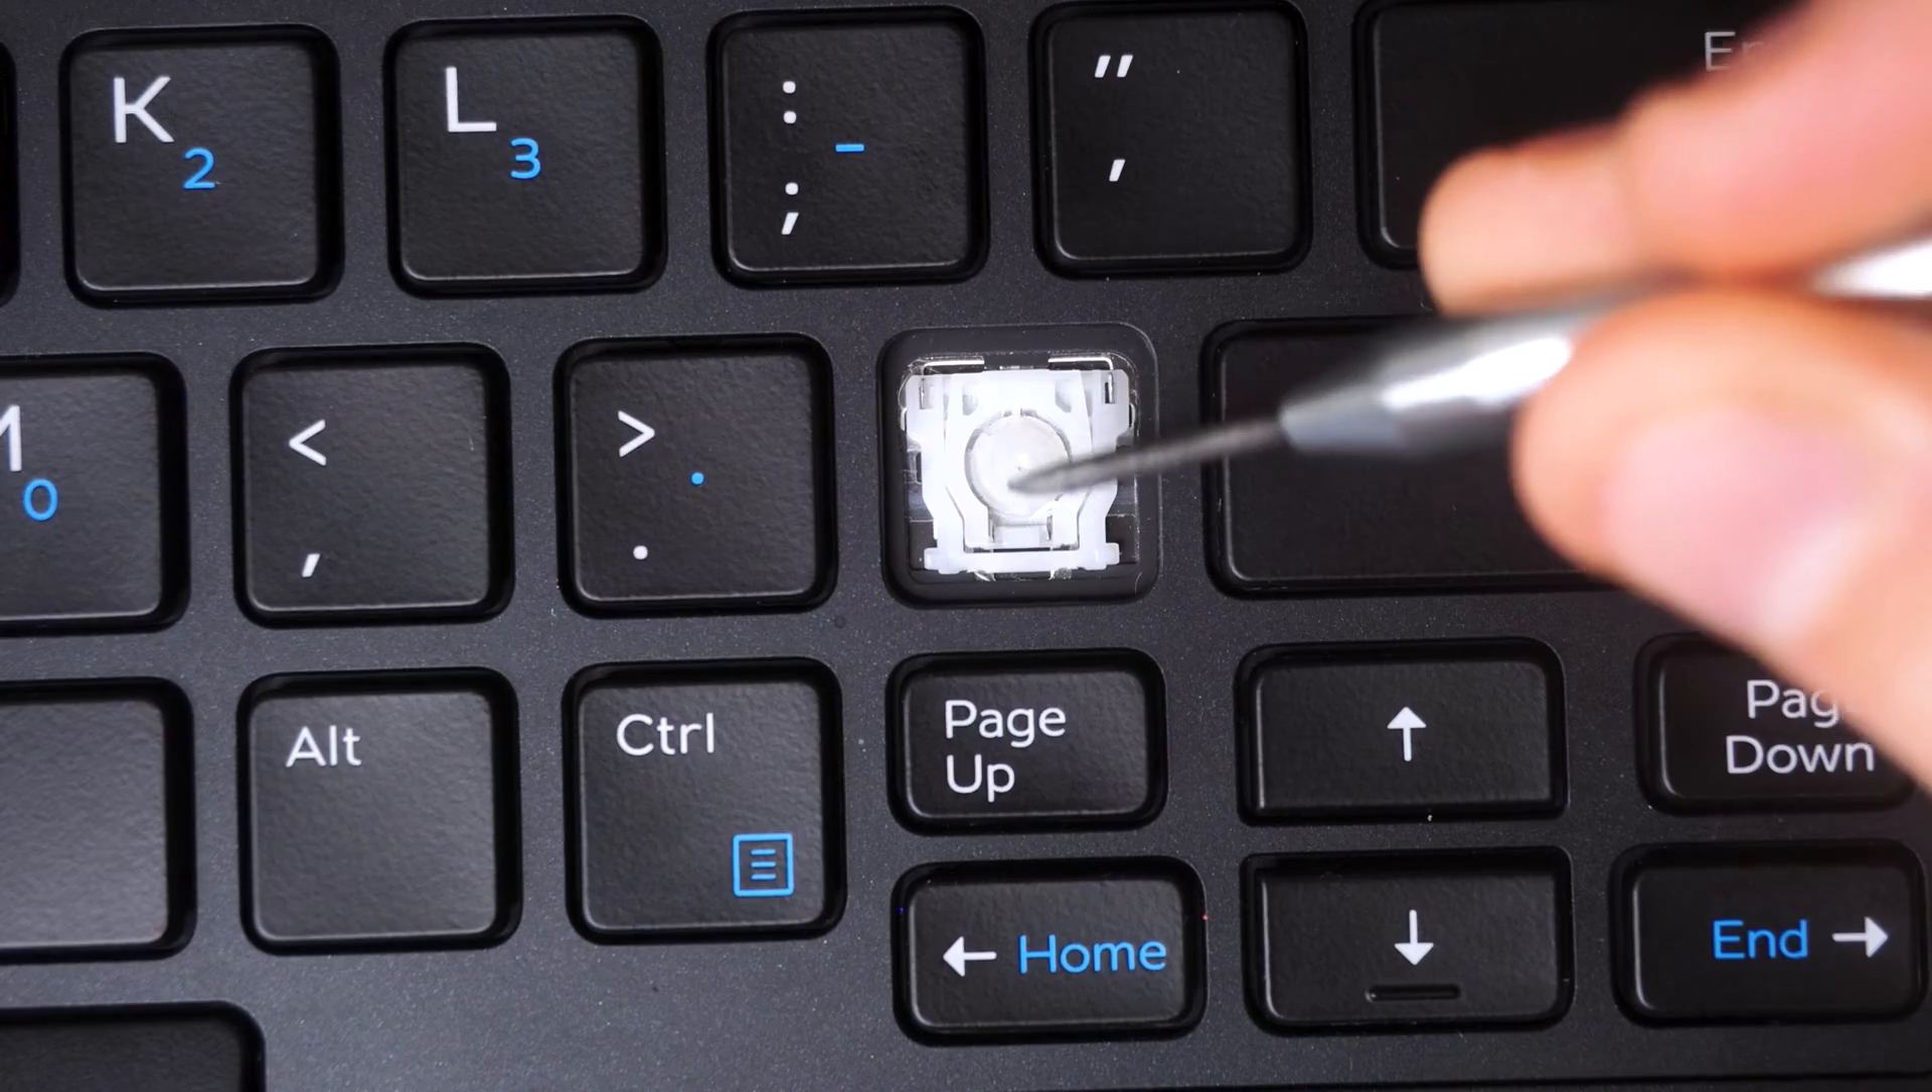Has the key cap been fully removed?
Yes.